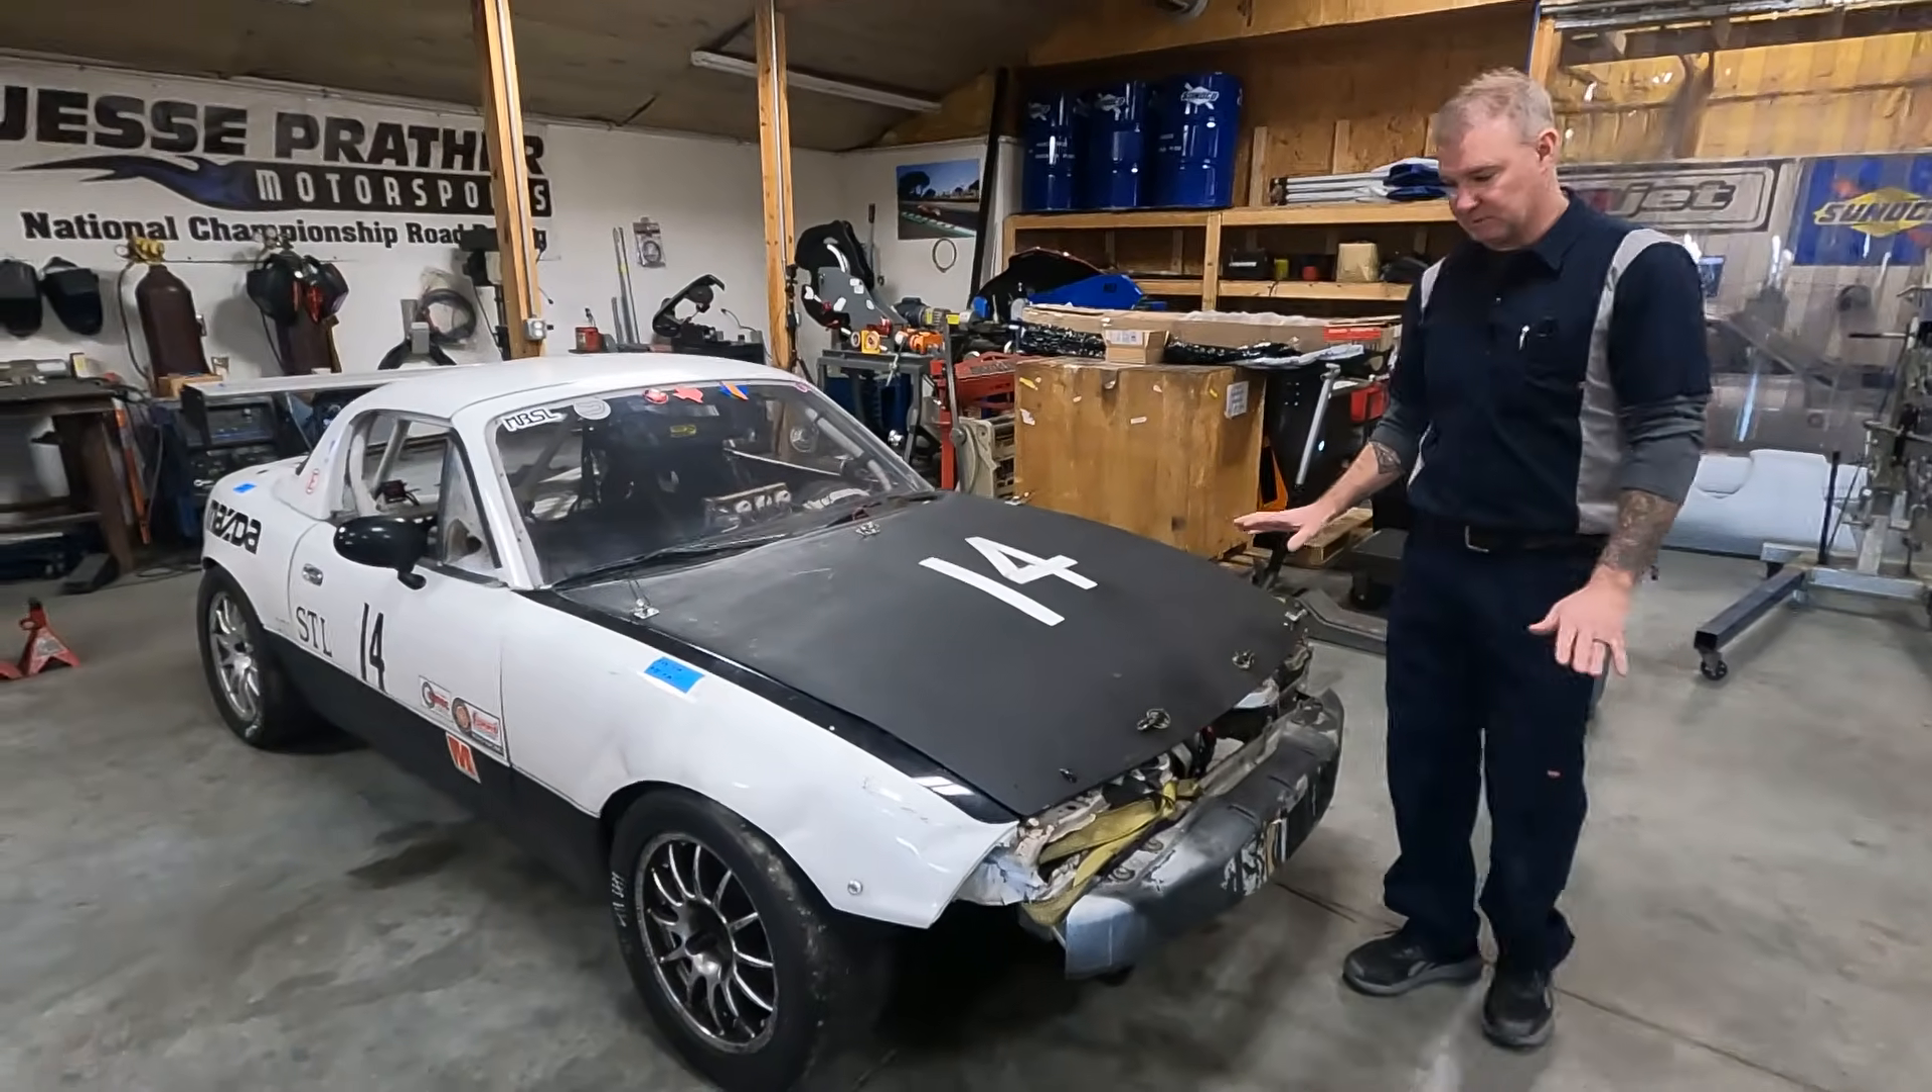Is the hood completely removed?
No.